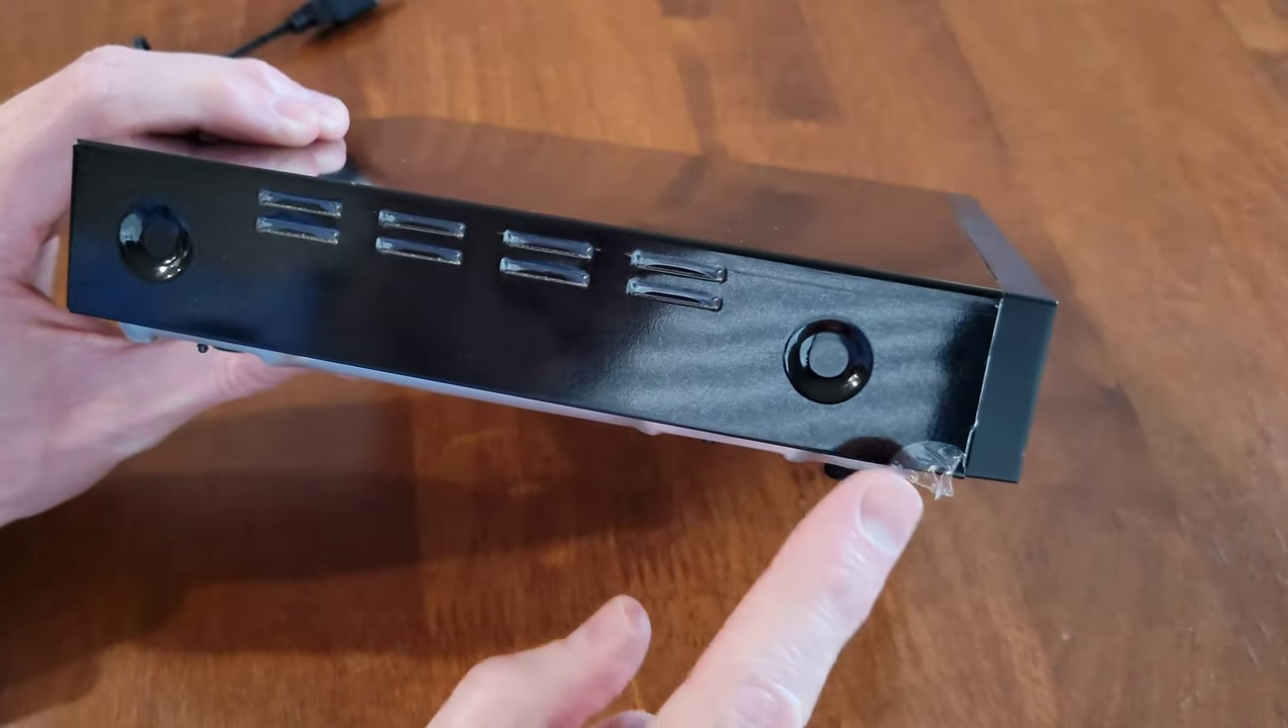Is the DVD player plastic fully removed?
No.